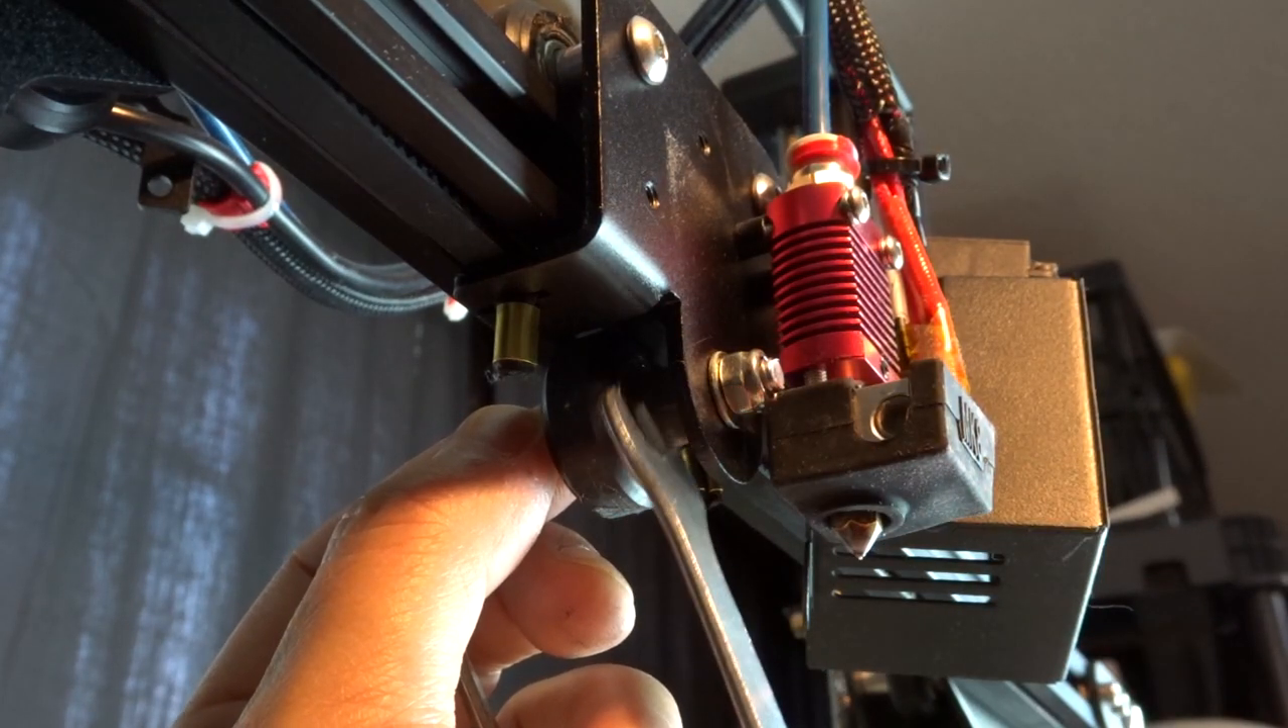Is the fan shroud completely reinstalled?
No.